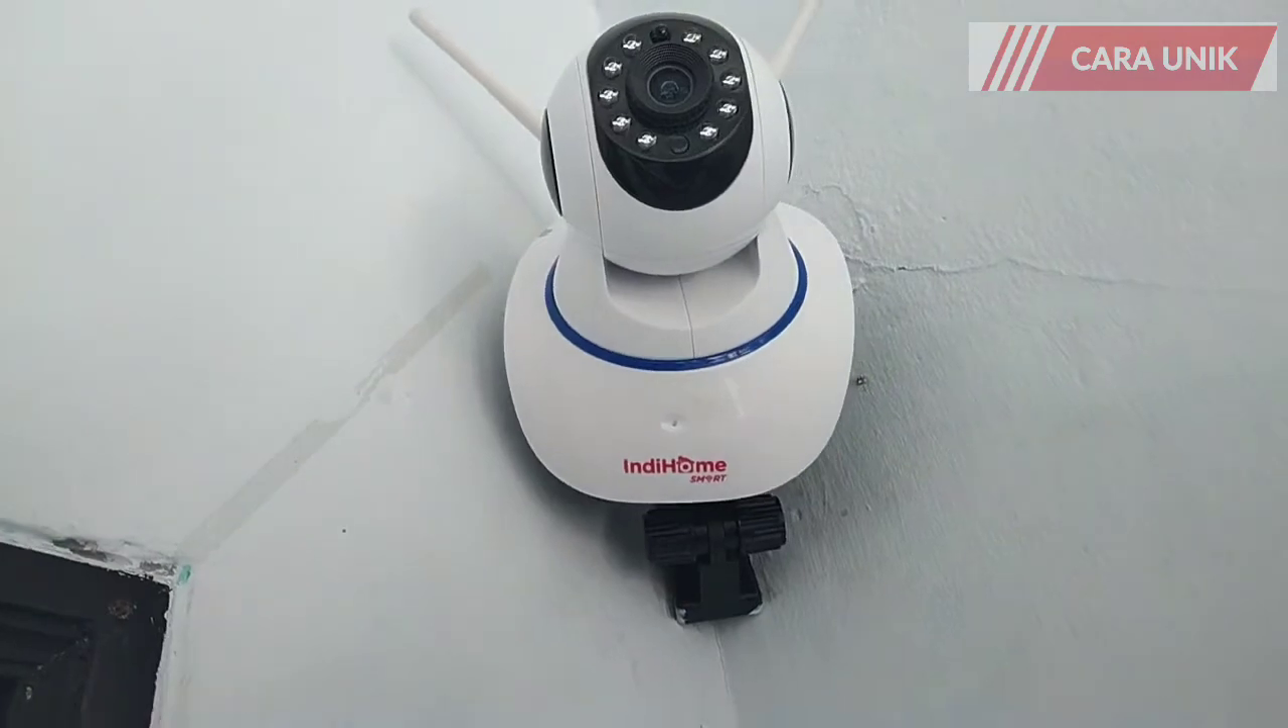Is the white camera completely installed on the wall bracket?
Yes.